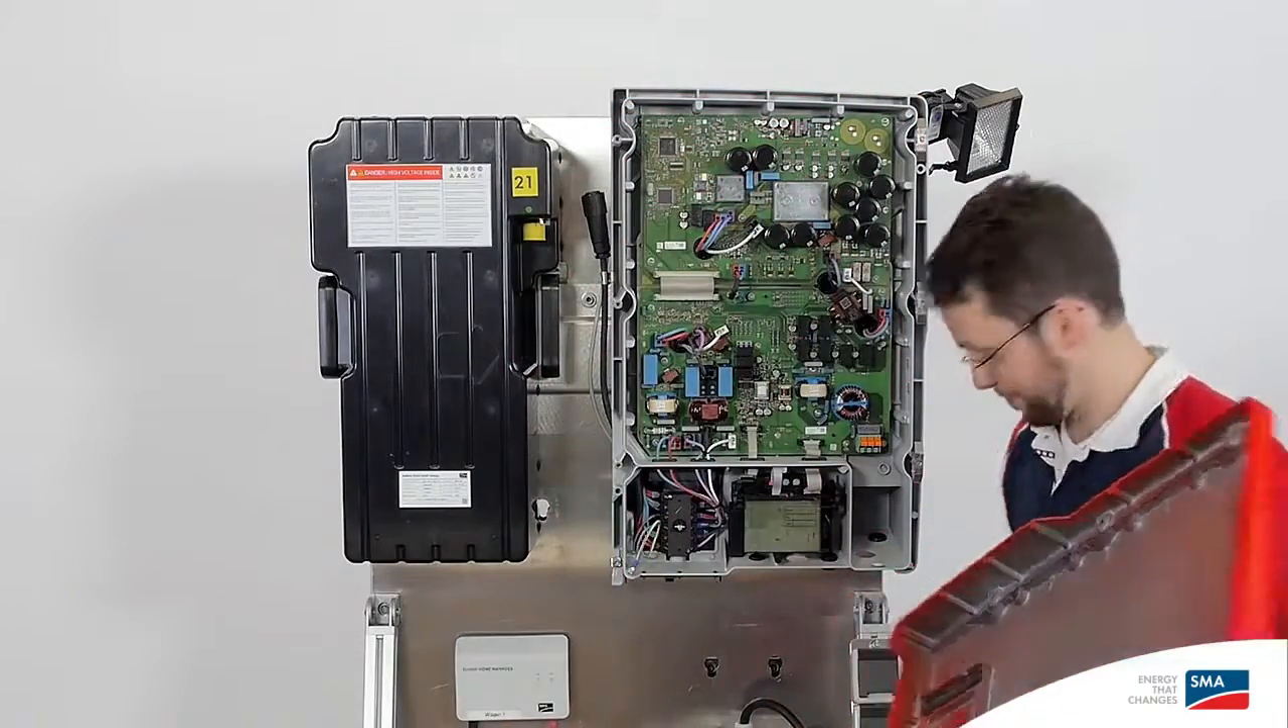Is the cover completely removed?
Yes.